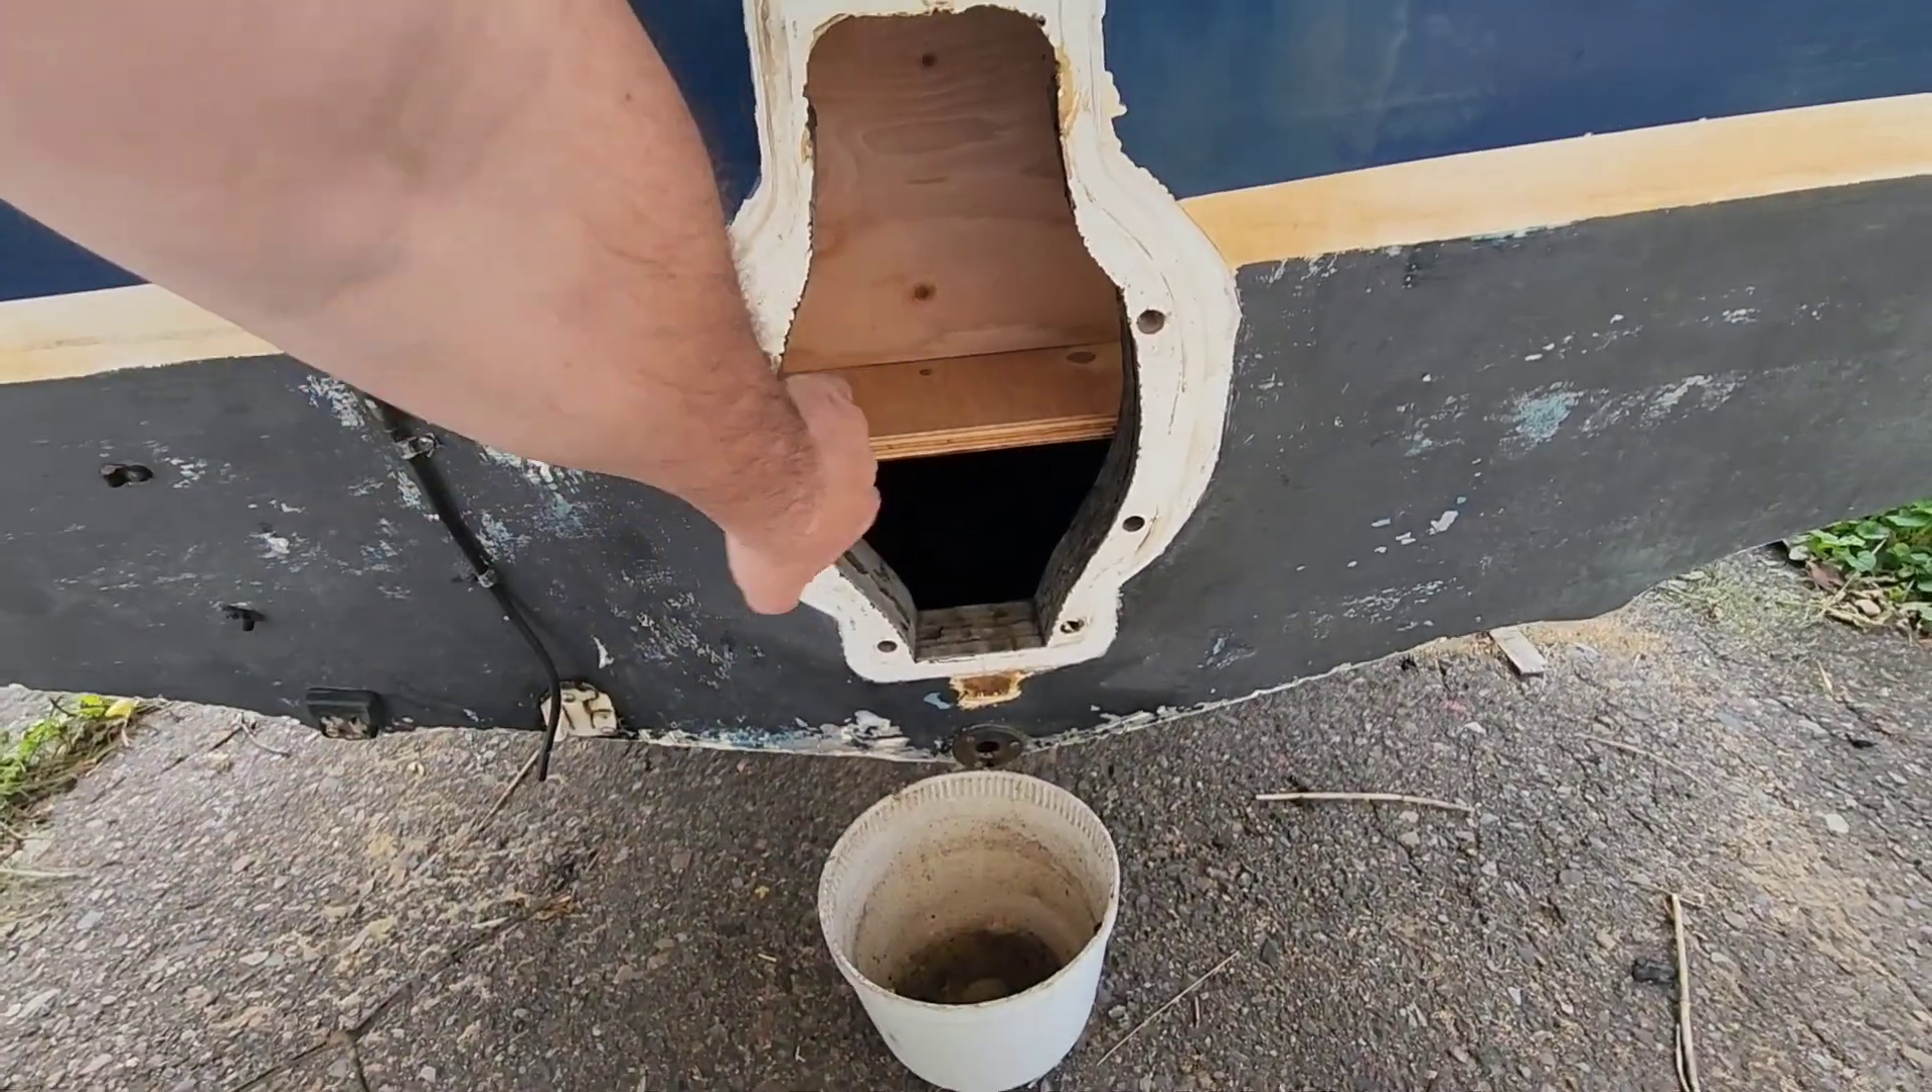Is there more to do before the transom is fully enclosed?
Yes.